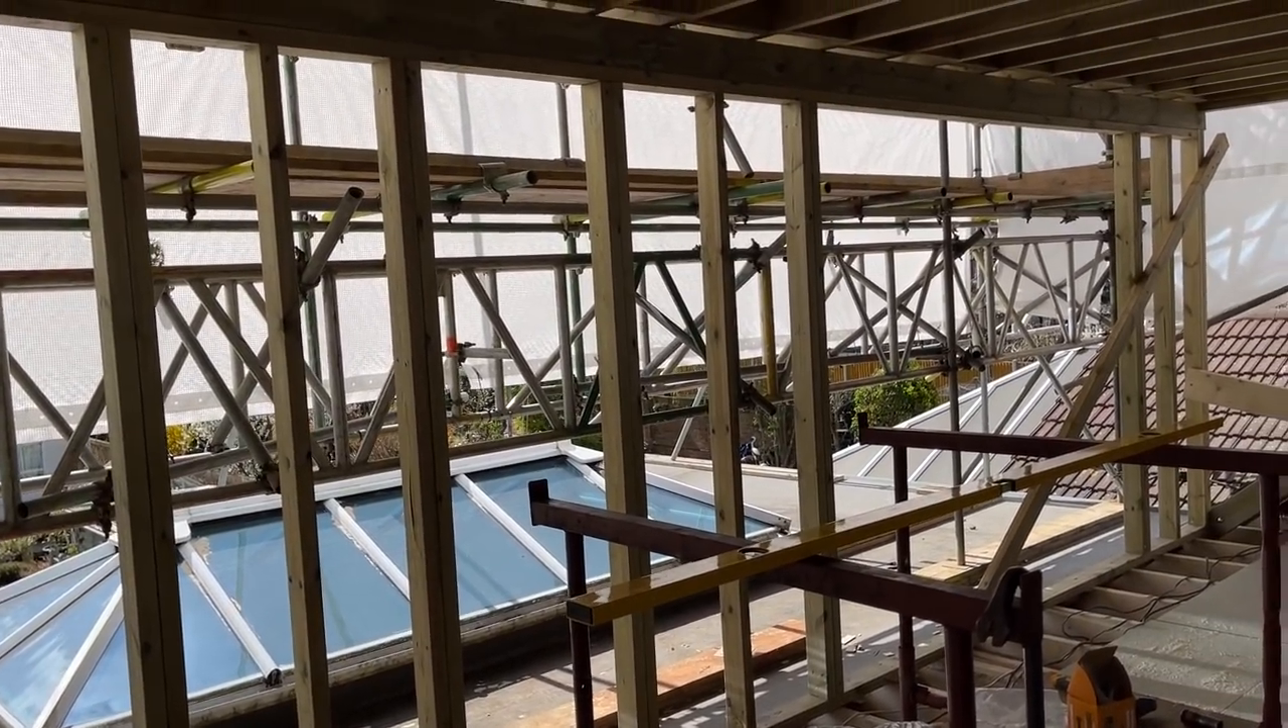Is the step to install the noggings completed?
No.